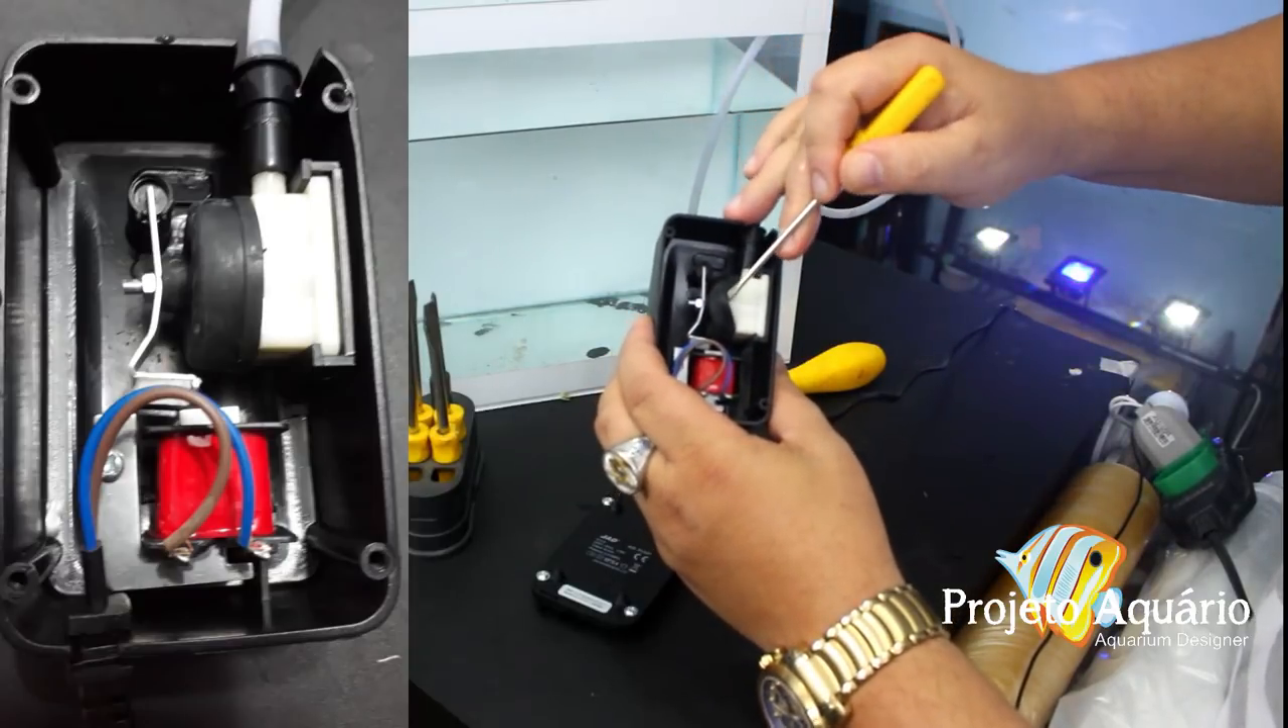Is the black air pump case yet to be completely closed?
Yes.